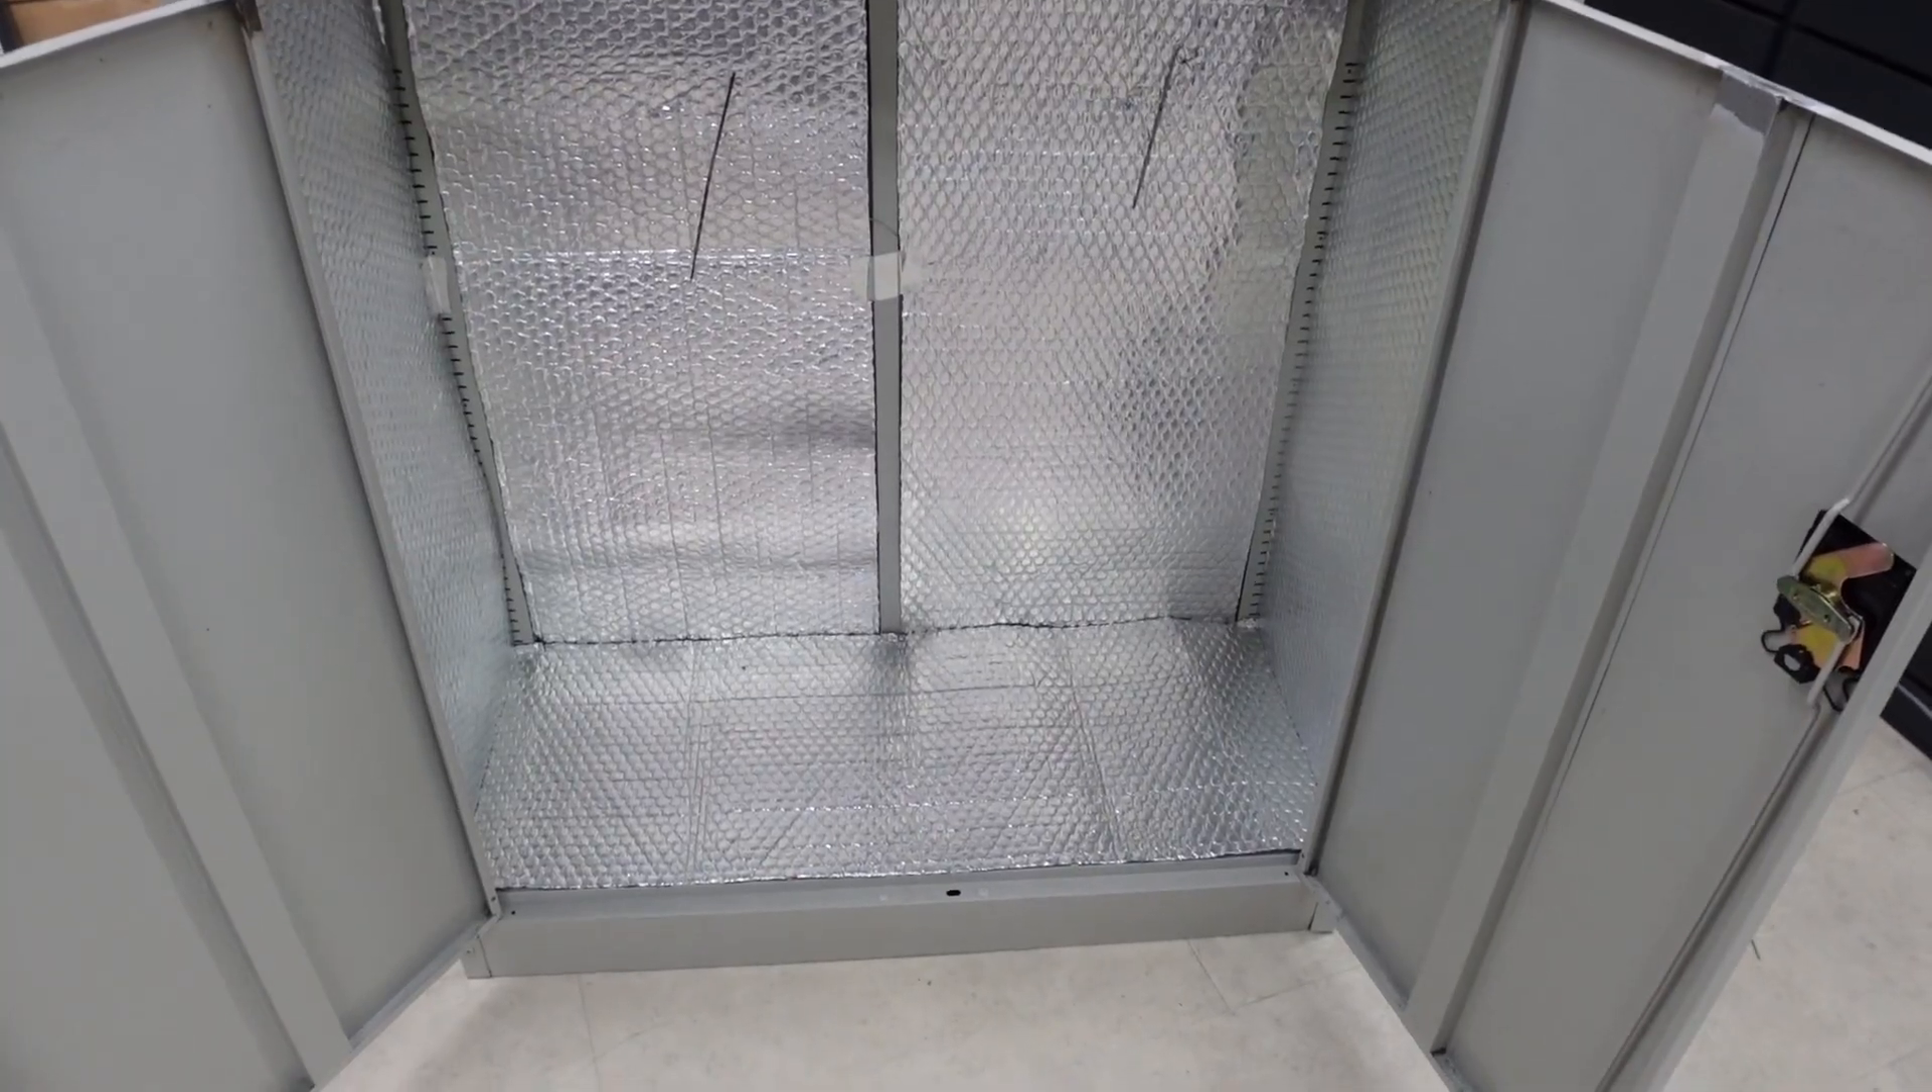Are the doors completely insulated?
No.